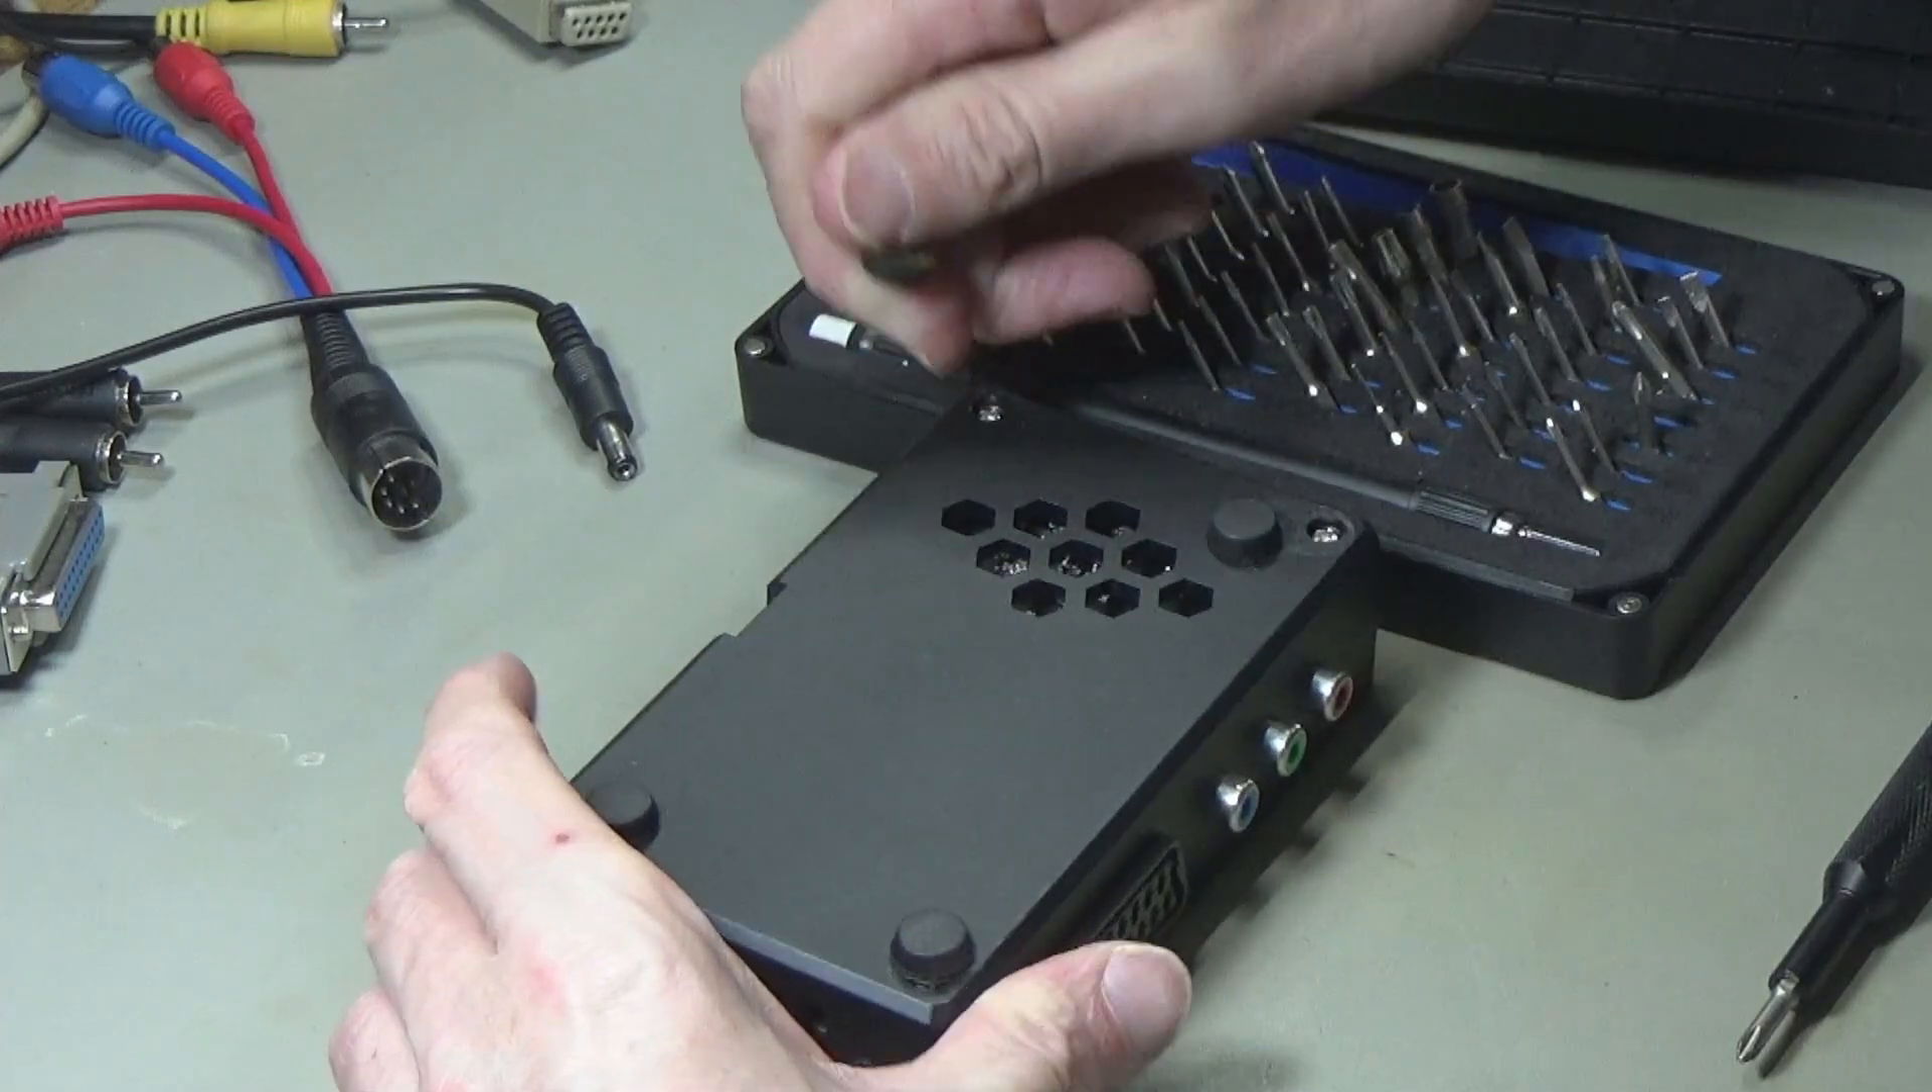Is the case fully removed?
No.